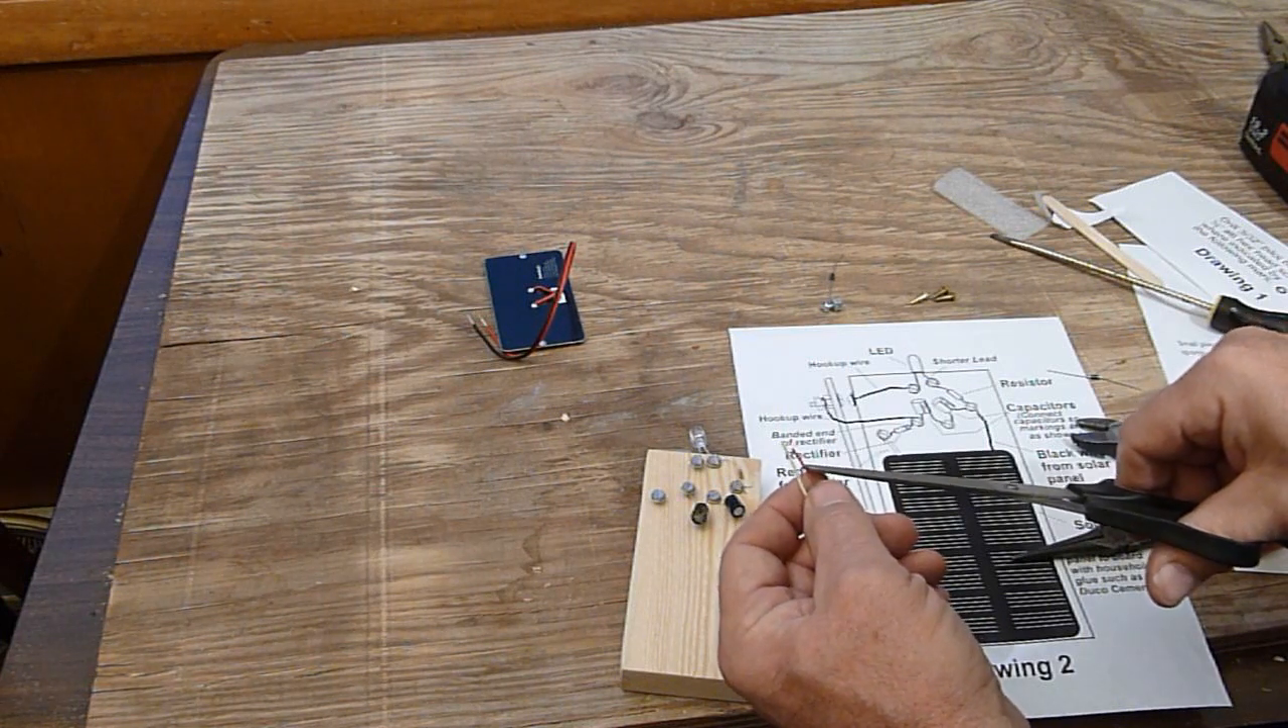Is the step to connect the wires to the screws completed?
No.